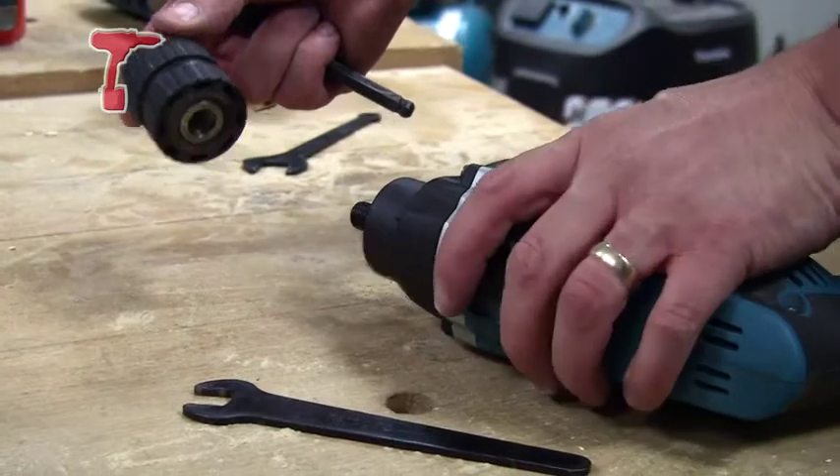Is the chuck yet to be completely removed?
No.